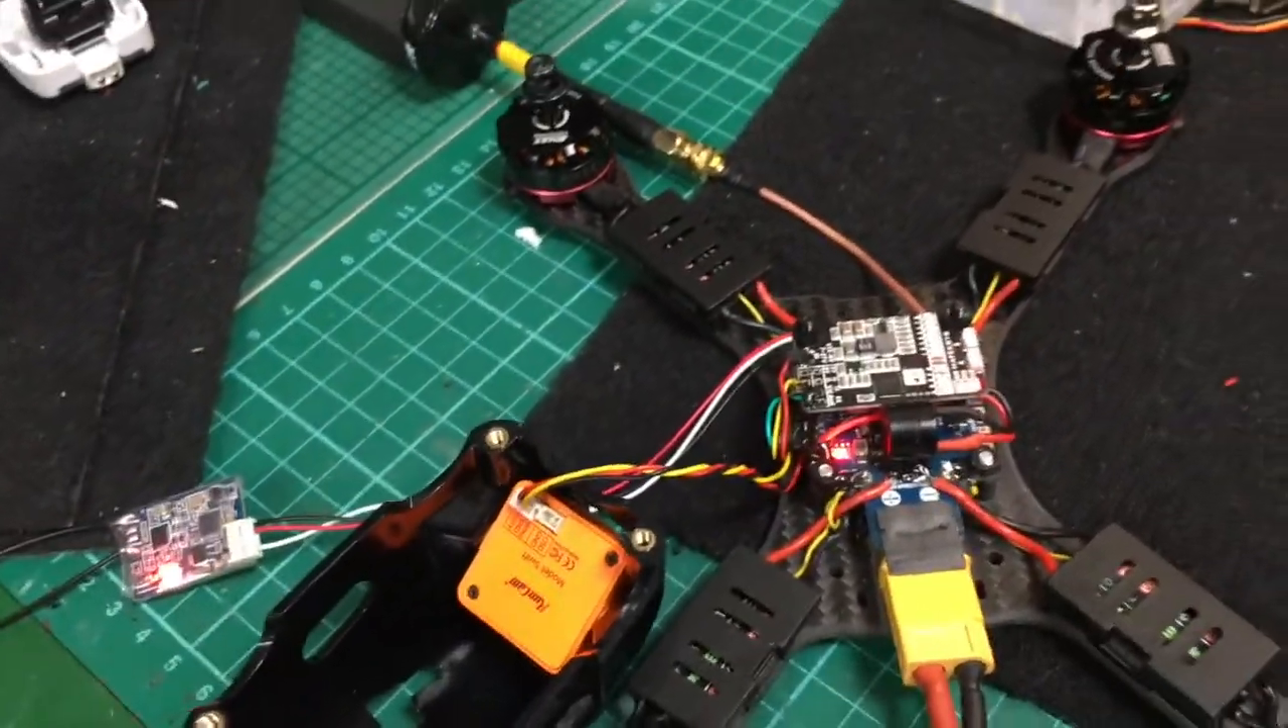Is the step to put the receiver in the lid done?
No.